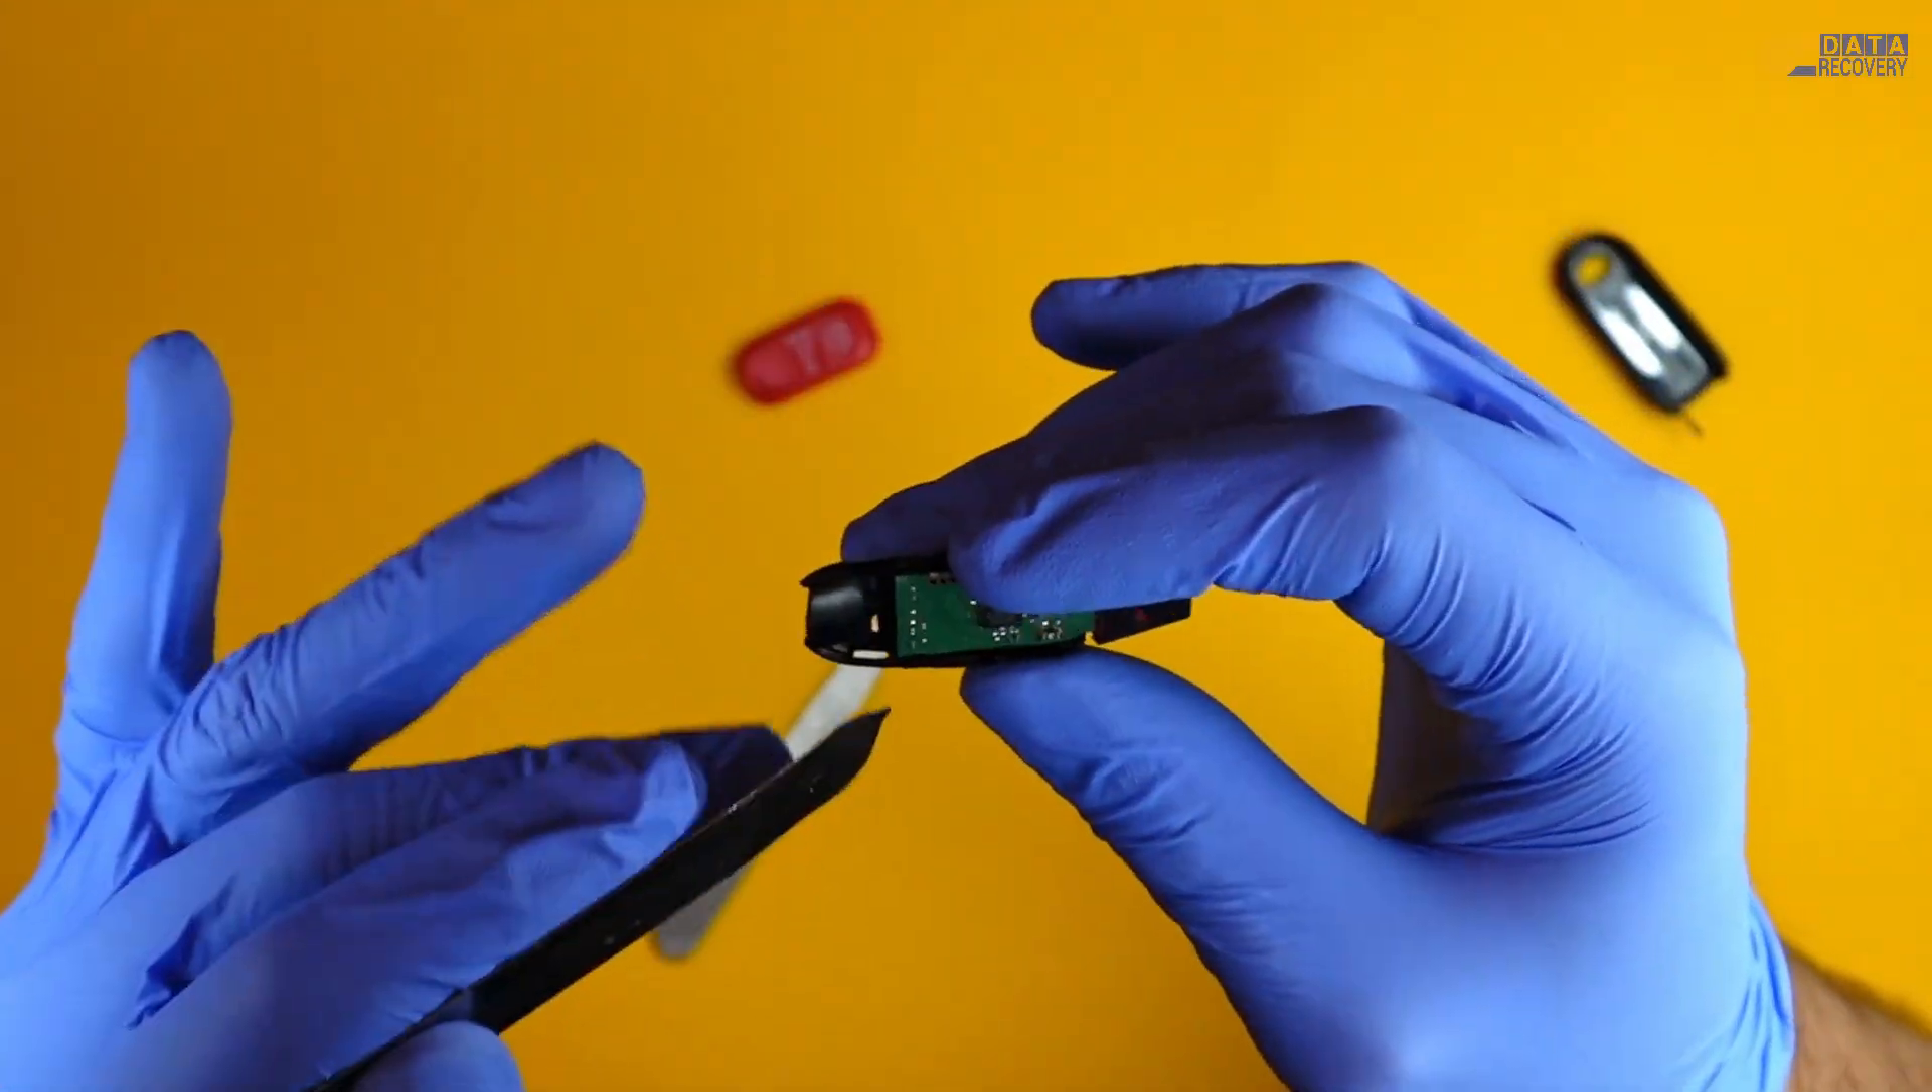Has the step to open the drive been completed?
Yes.